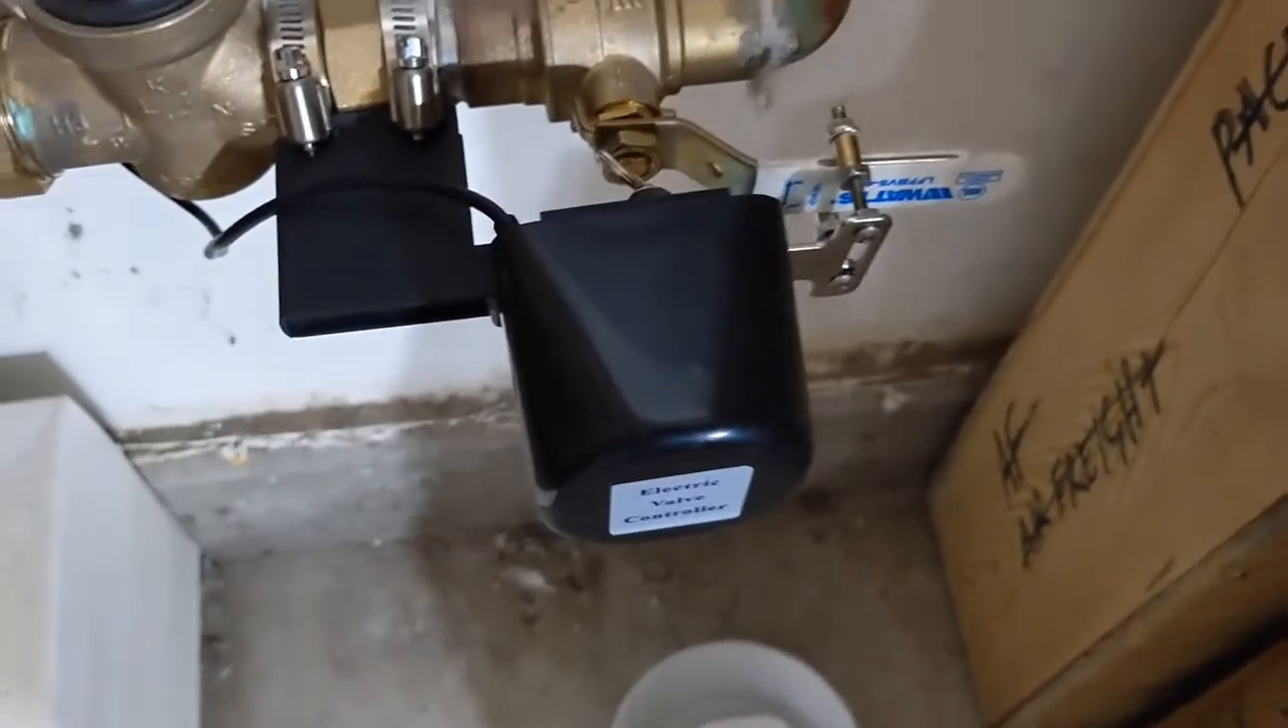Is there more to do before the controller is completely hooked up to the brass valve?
No.